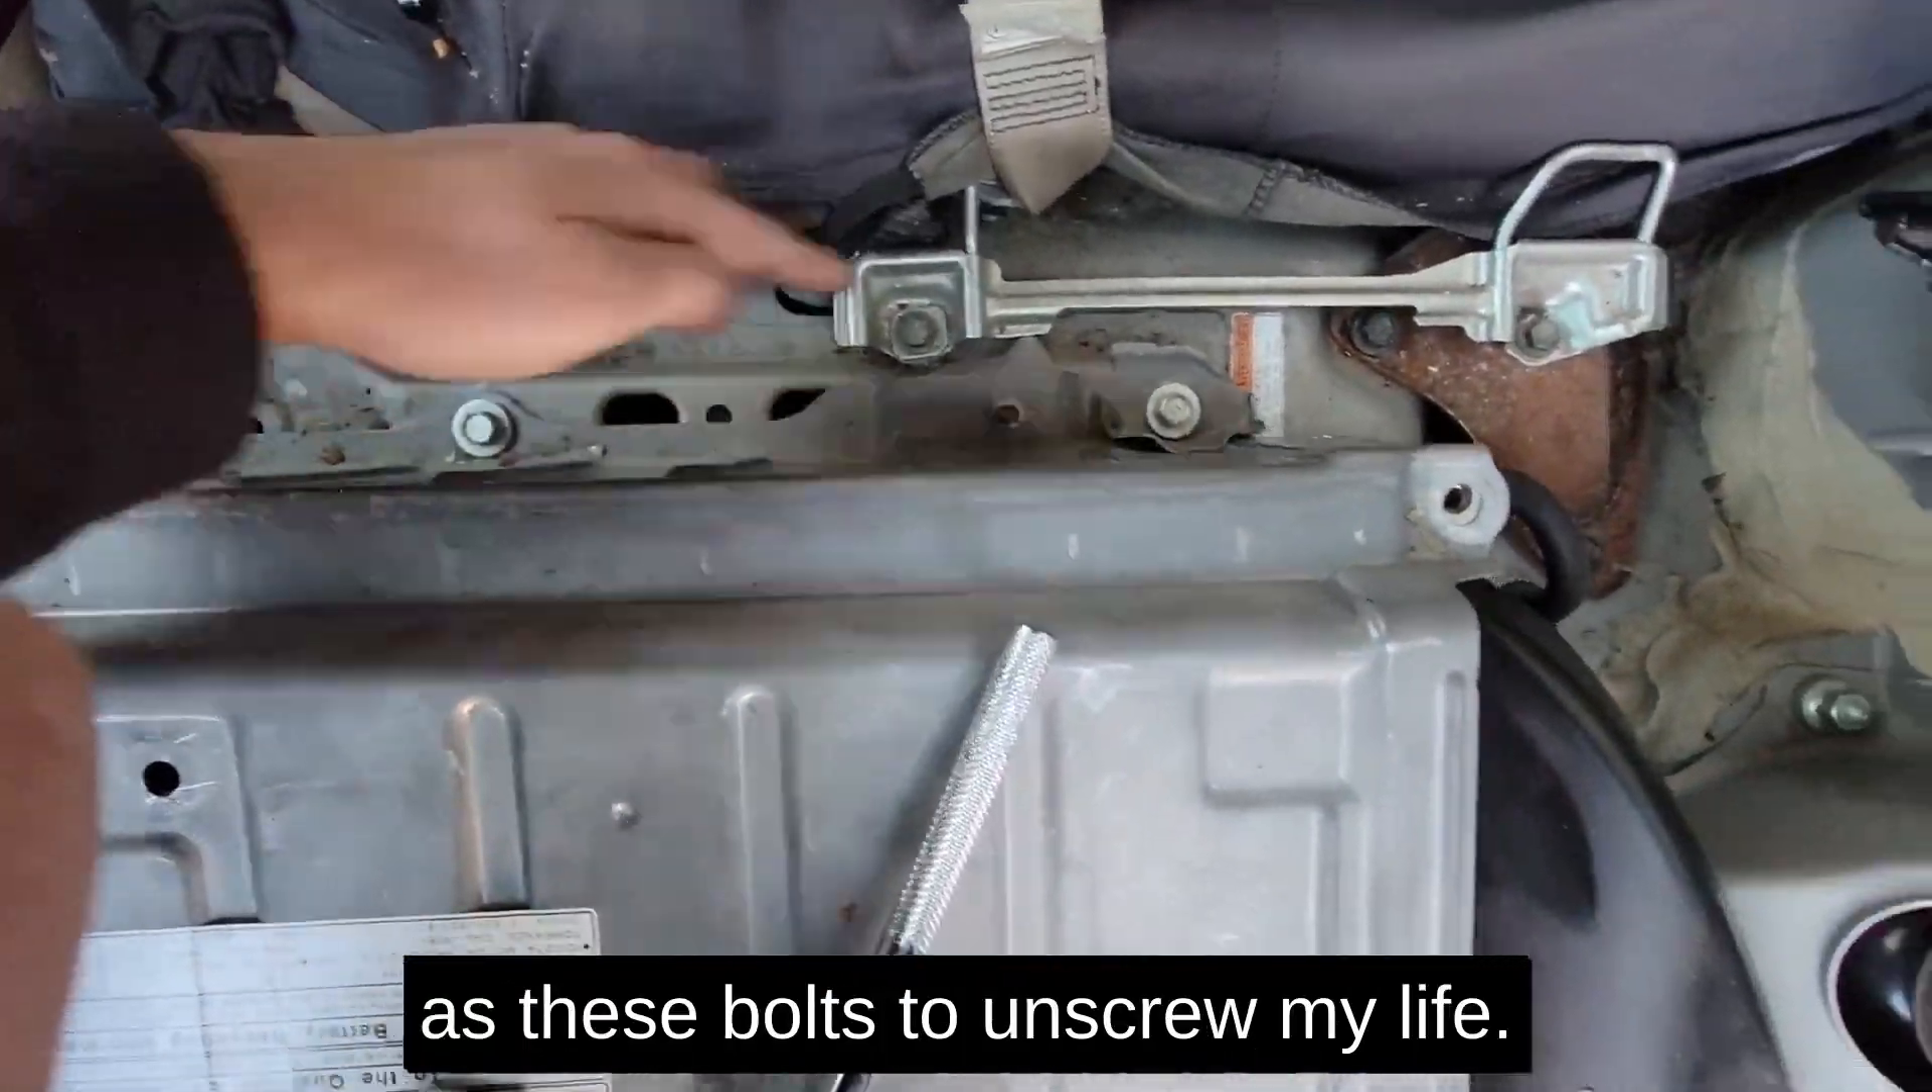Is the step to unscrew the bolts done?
No.